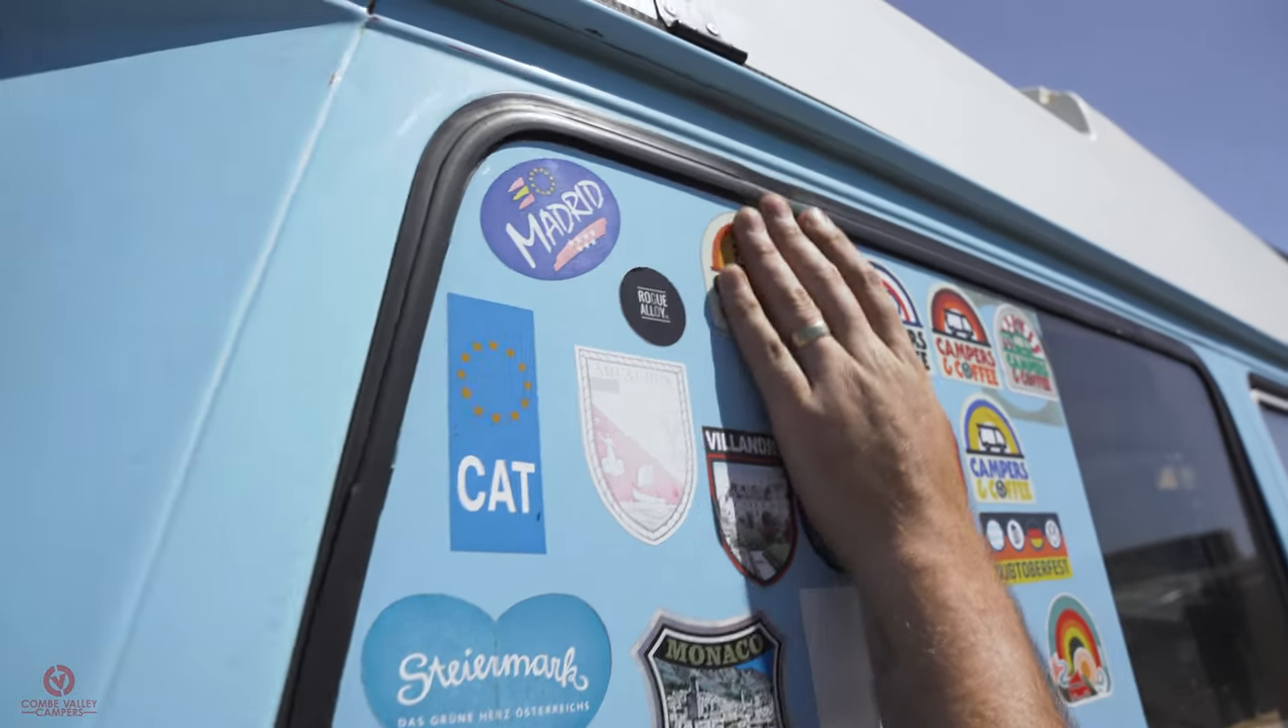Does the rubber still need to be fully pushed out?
Yes.